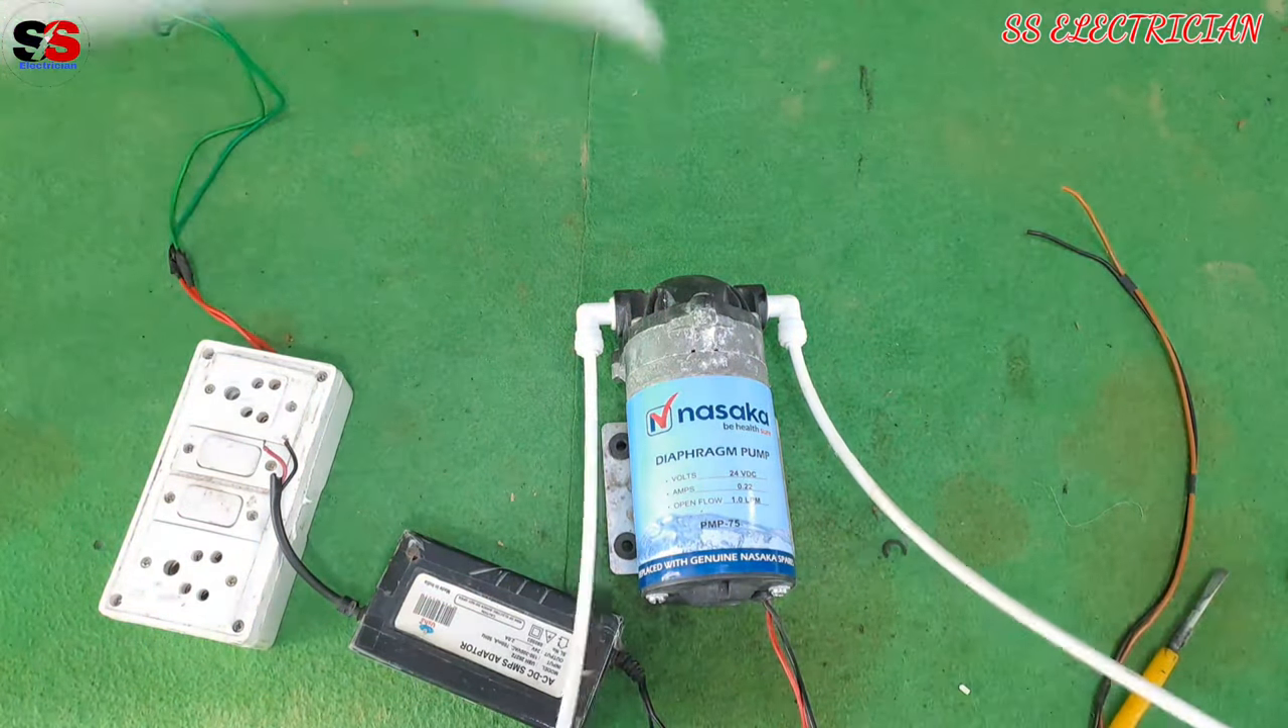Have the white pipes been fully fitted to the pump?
Yes.